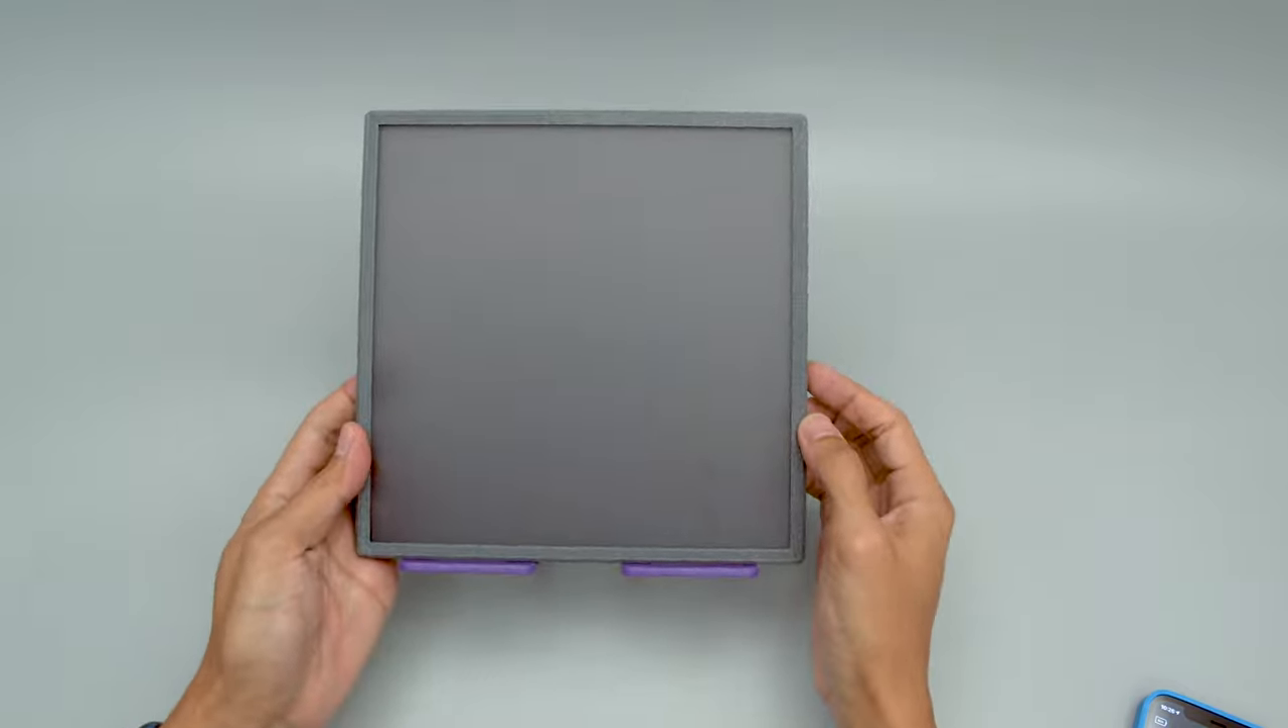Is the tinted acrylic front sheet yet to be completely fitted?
No.